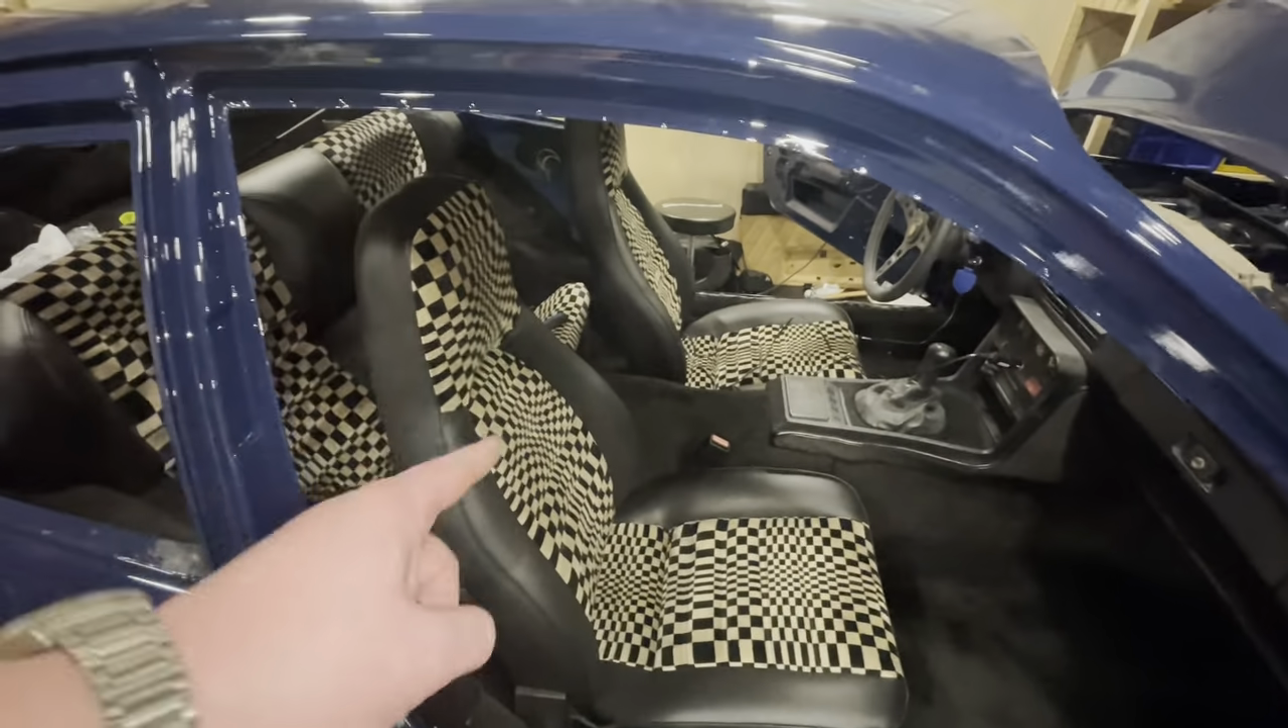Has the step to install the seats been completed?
Yes.